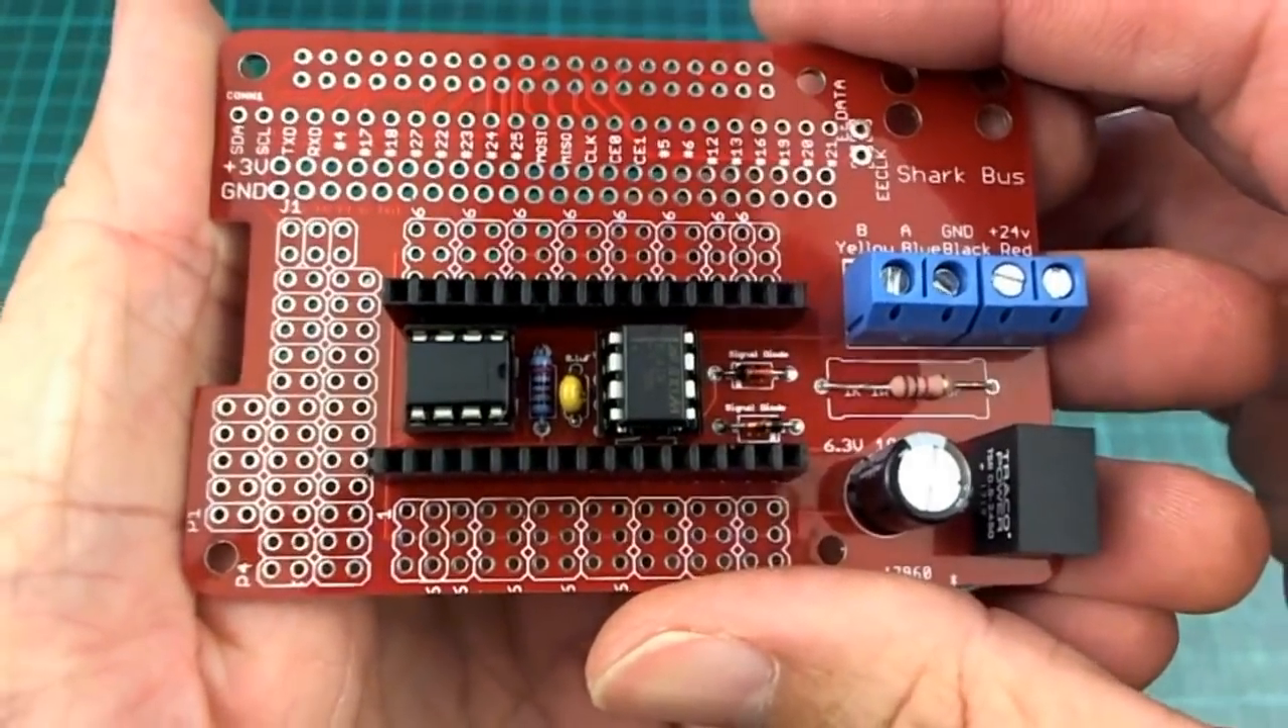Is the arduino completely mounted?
No.